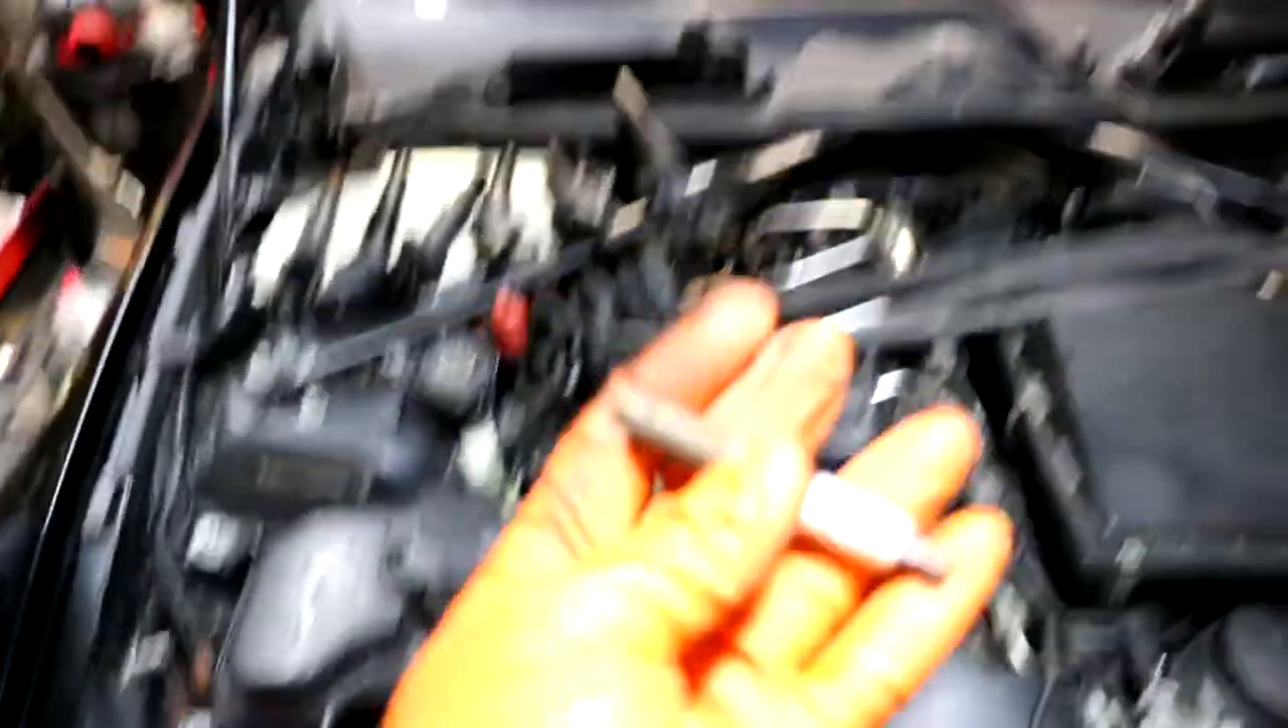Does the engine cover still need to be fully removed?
No.